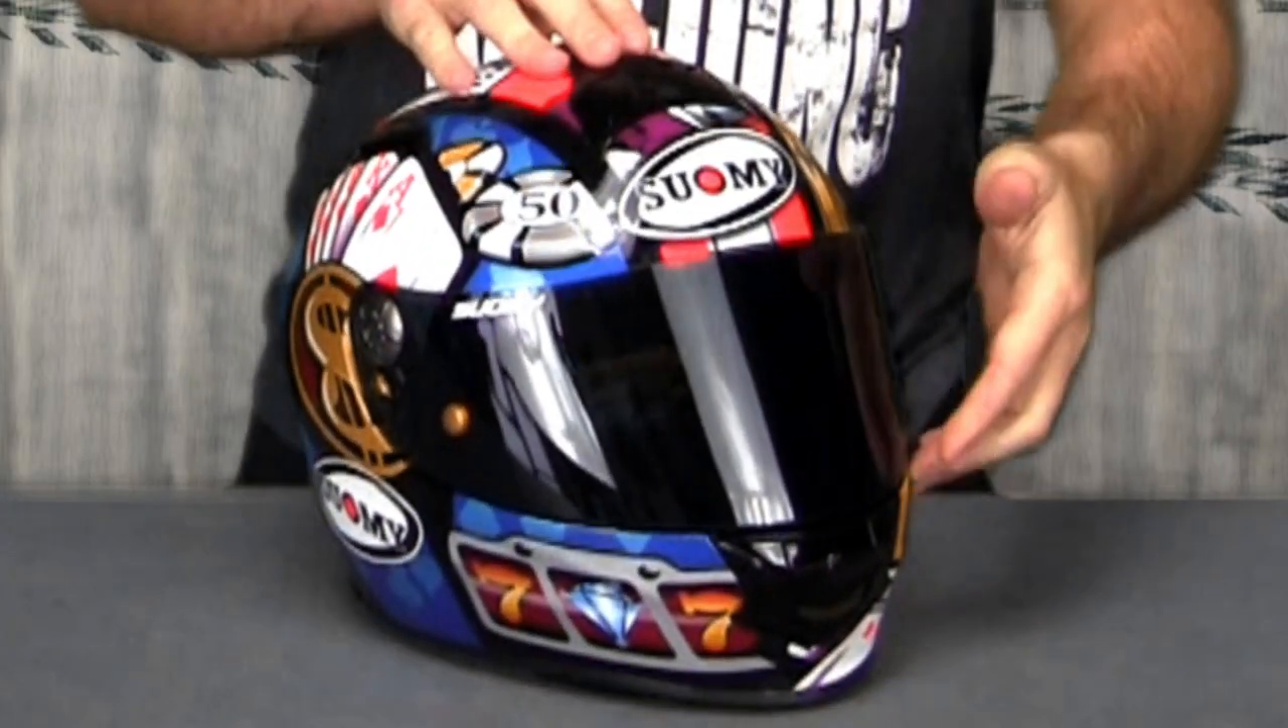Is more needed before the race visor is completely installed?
No.